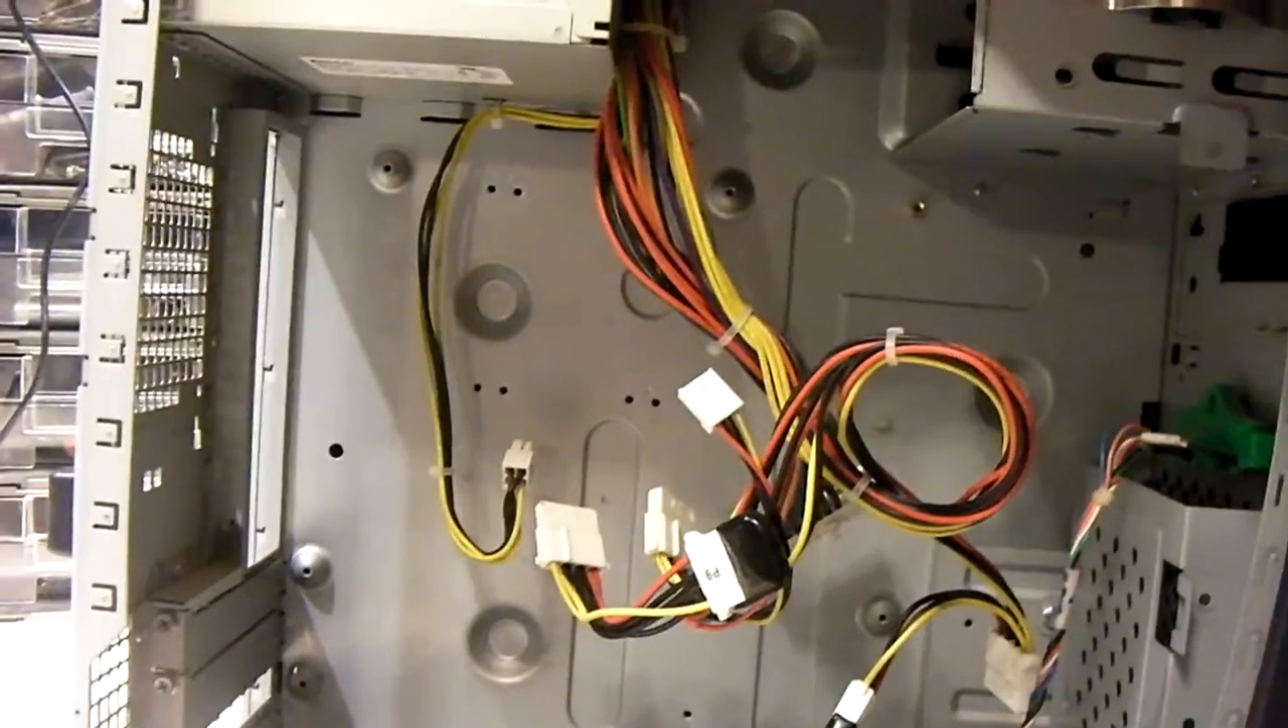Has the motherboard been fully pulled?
Yes.